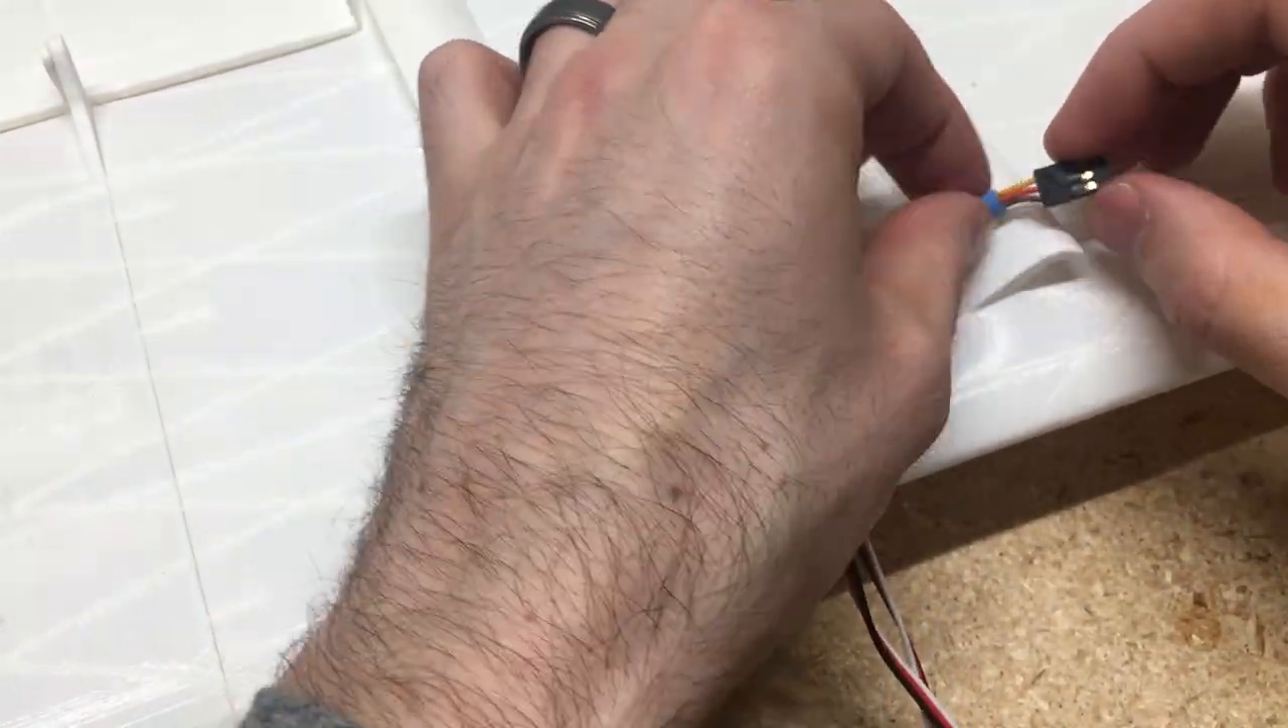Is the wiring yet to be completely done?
Yes.